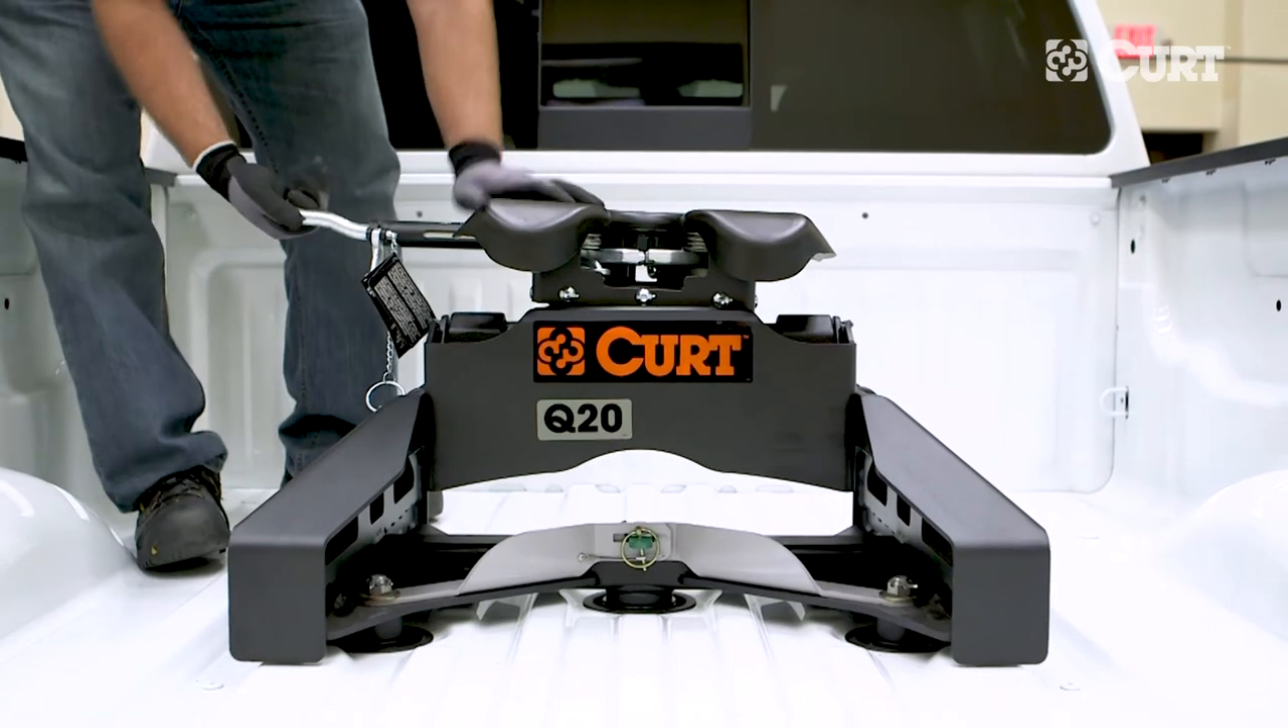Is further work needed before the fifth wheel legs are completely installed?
No.